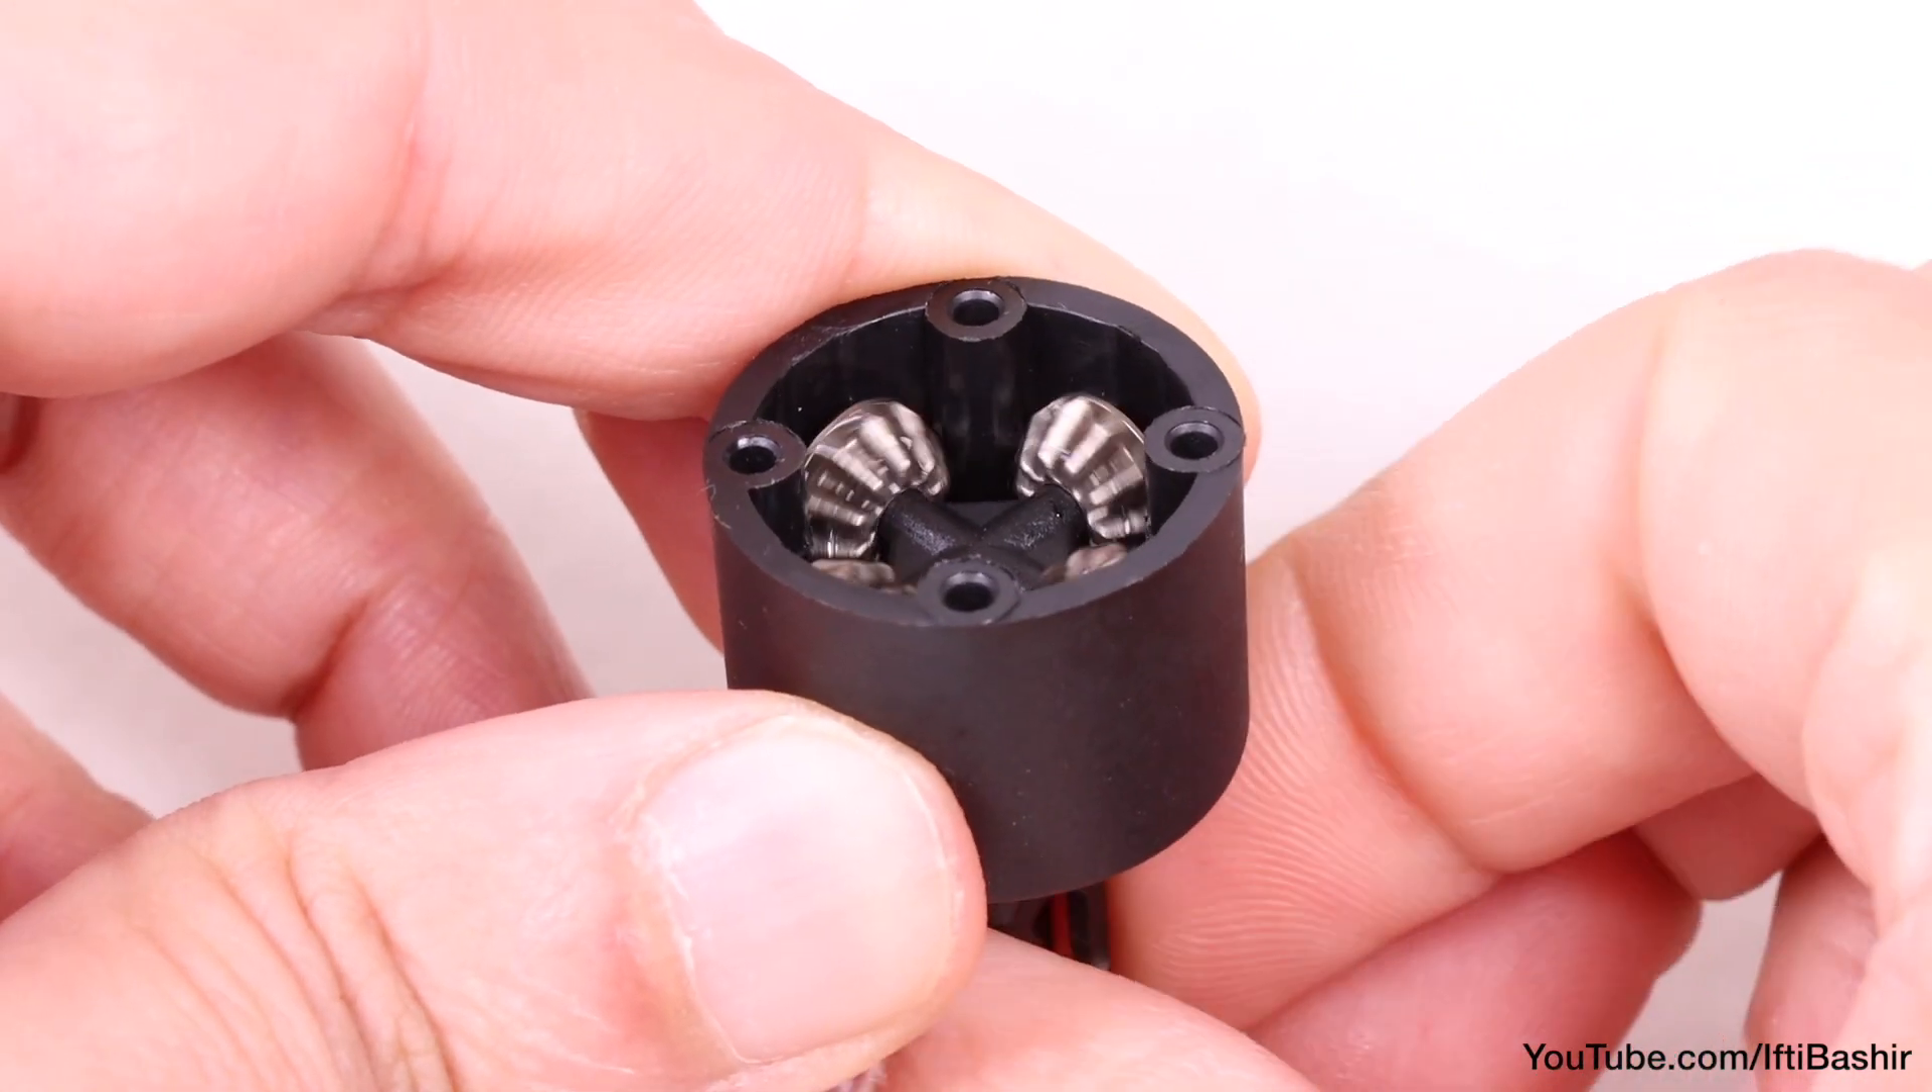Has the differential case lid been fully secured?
No.